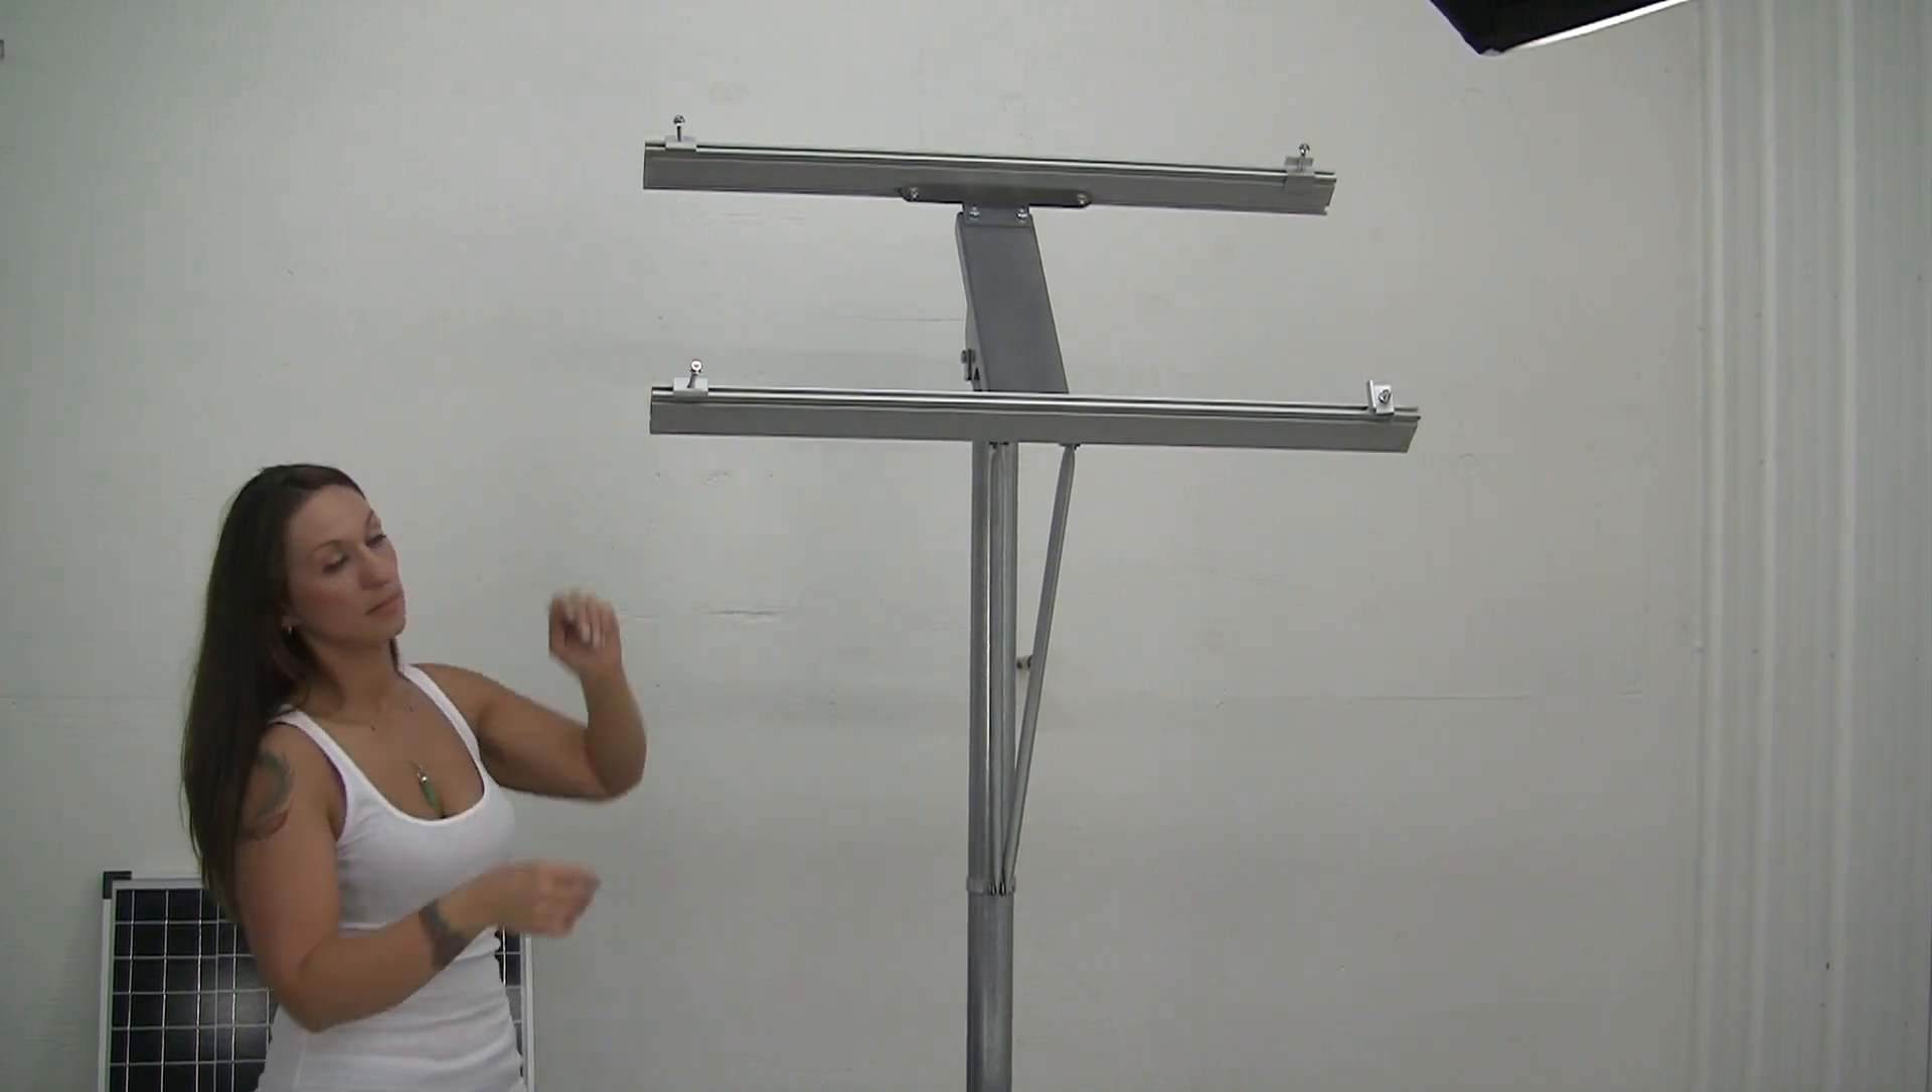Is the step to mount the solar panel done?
No.